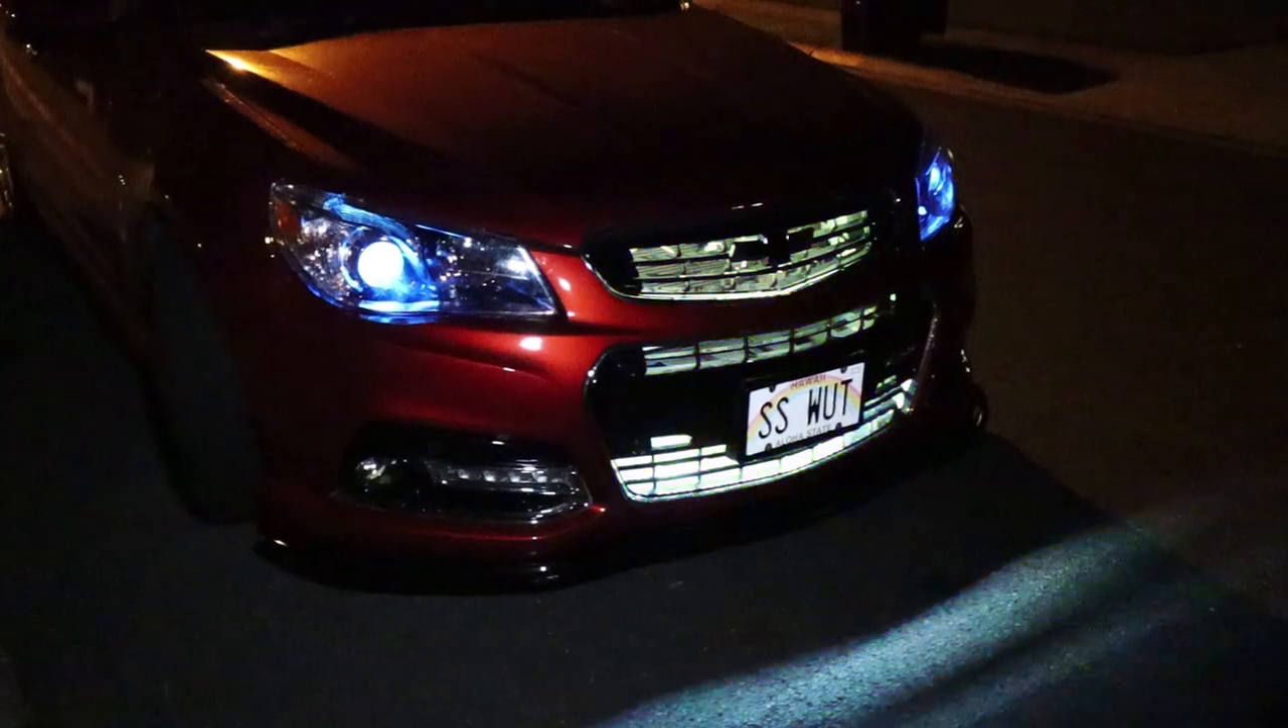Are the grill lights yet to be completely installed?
No.